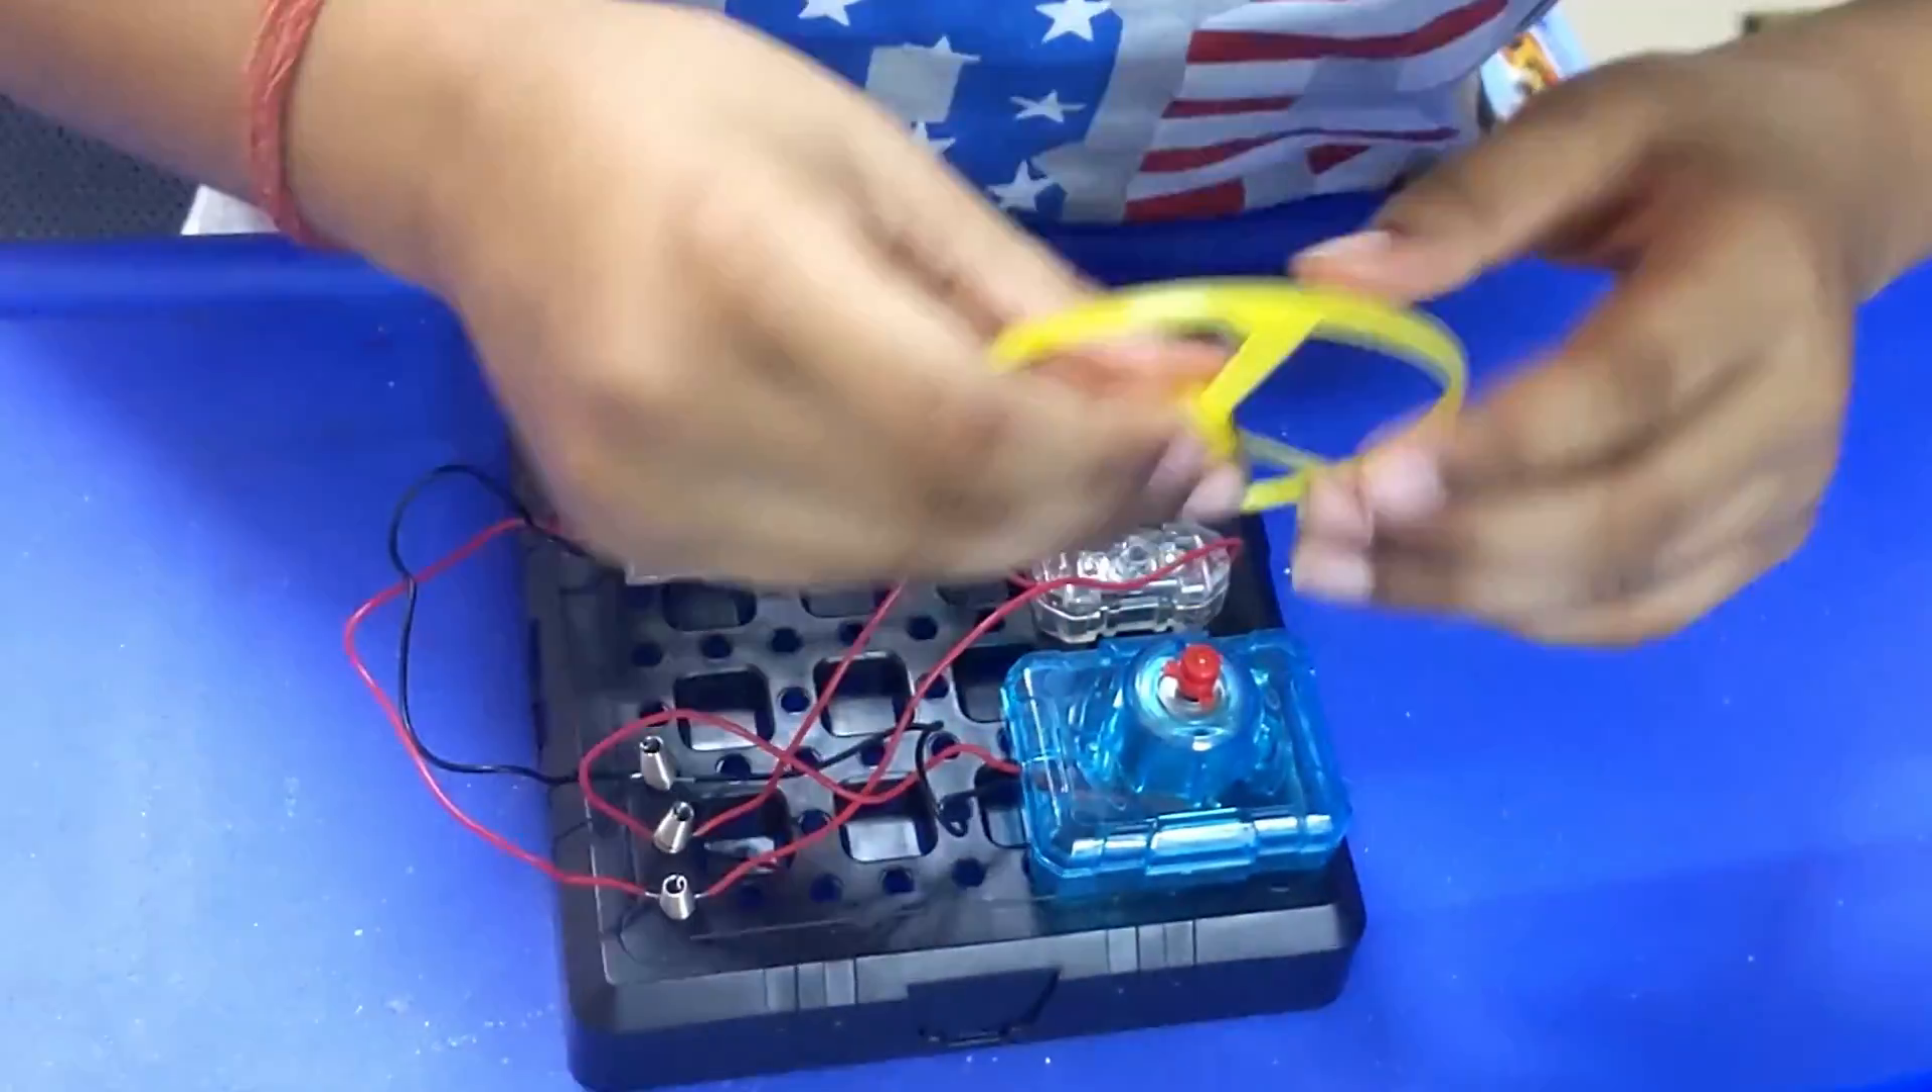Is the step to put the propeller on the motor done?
No.